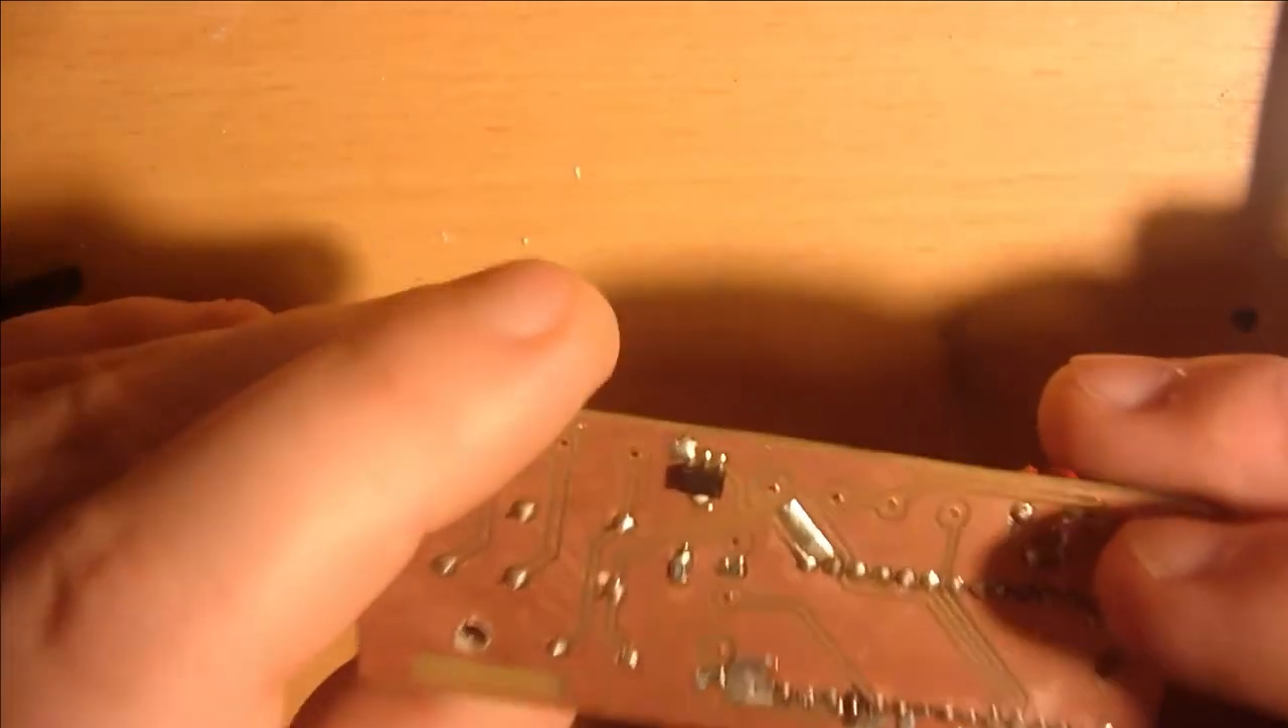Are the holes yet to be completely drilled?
No.